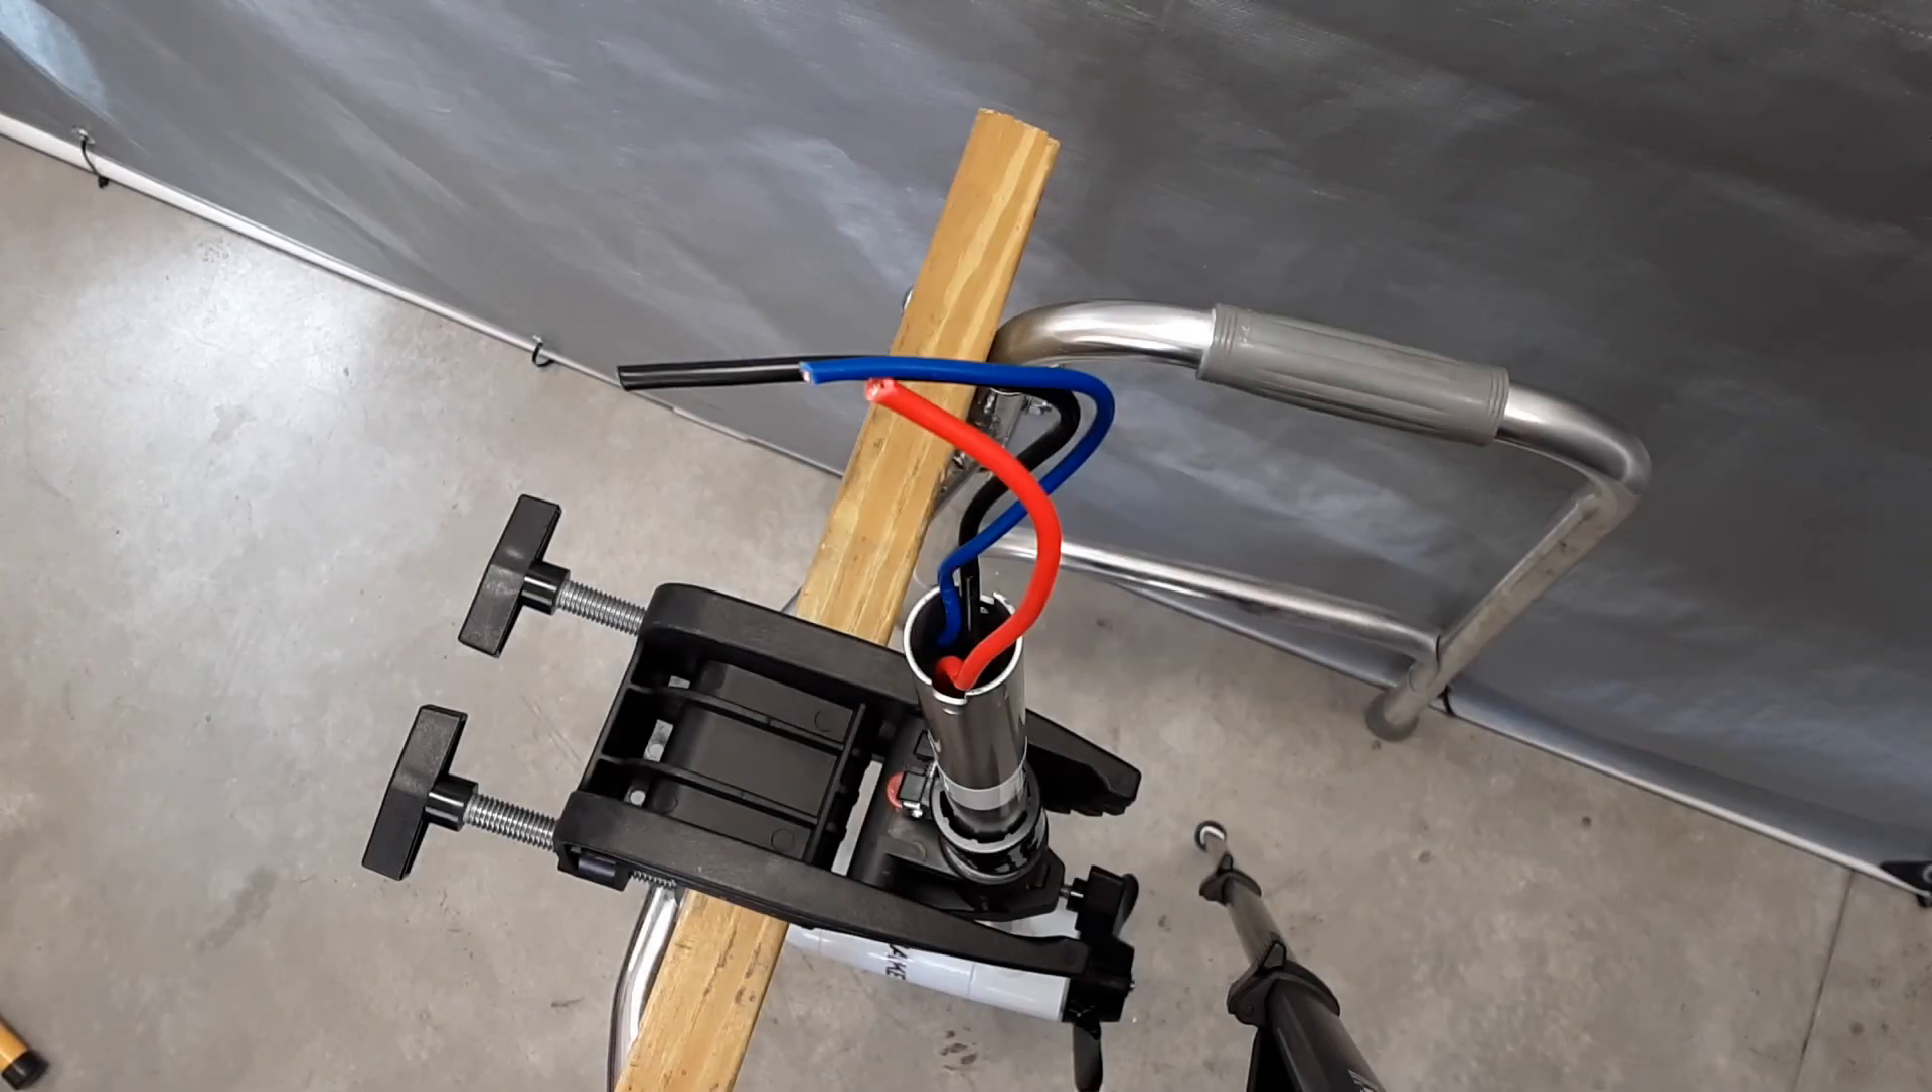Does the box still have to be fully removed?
No.